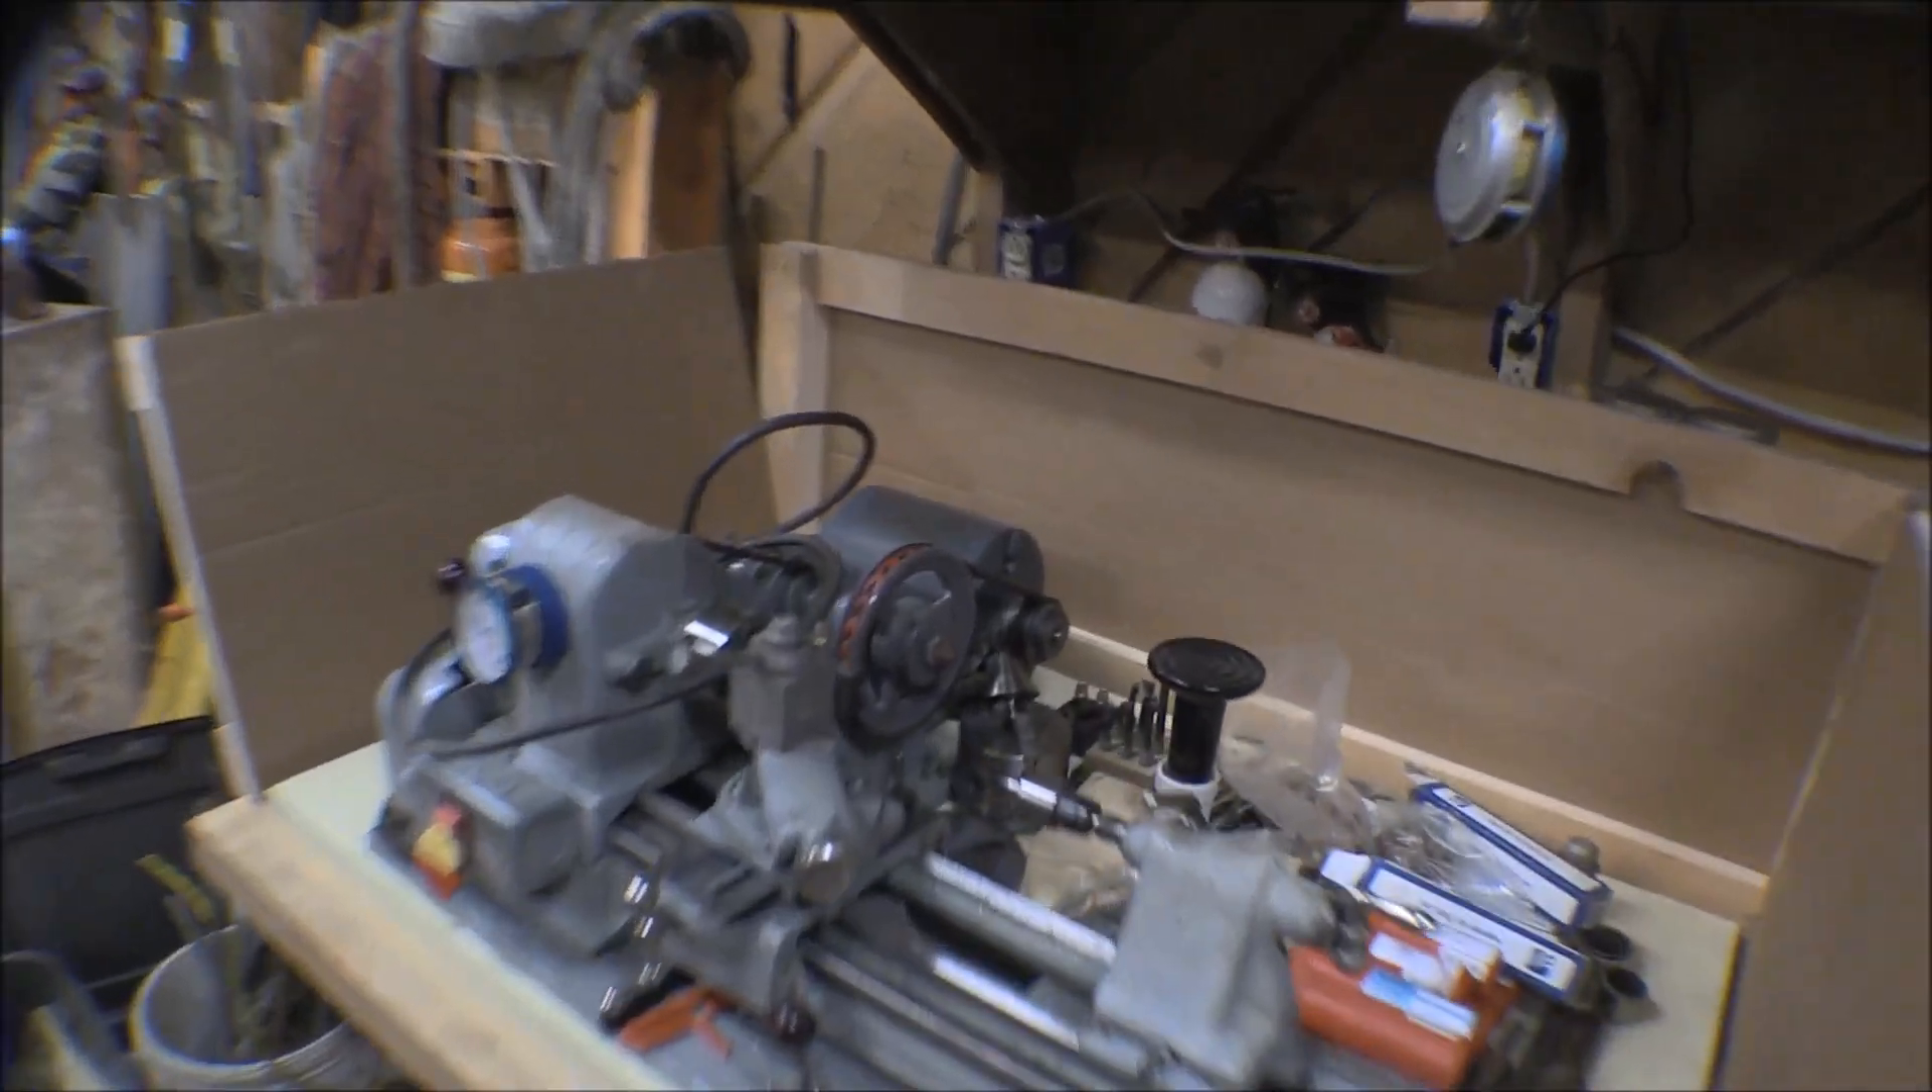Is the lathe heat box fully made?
No.